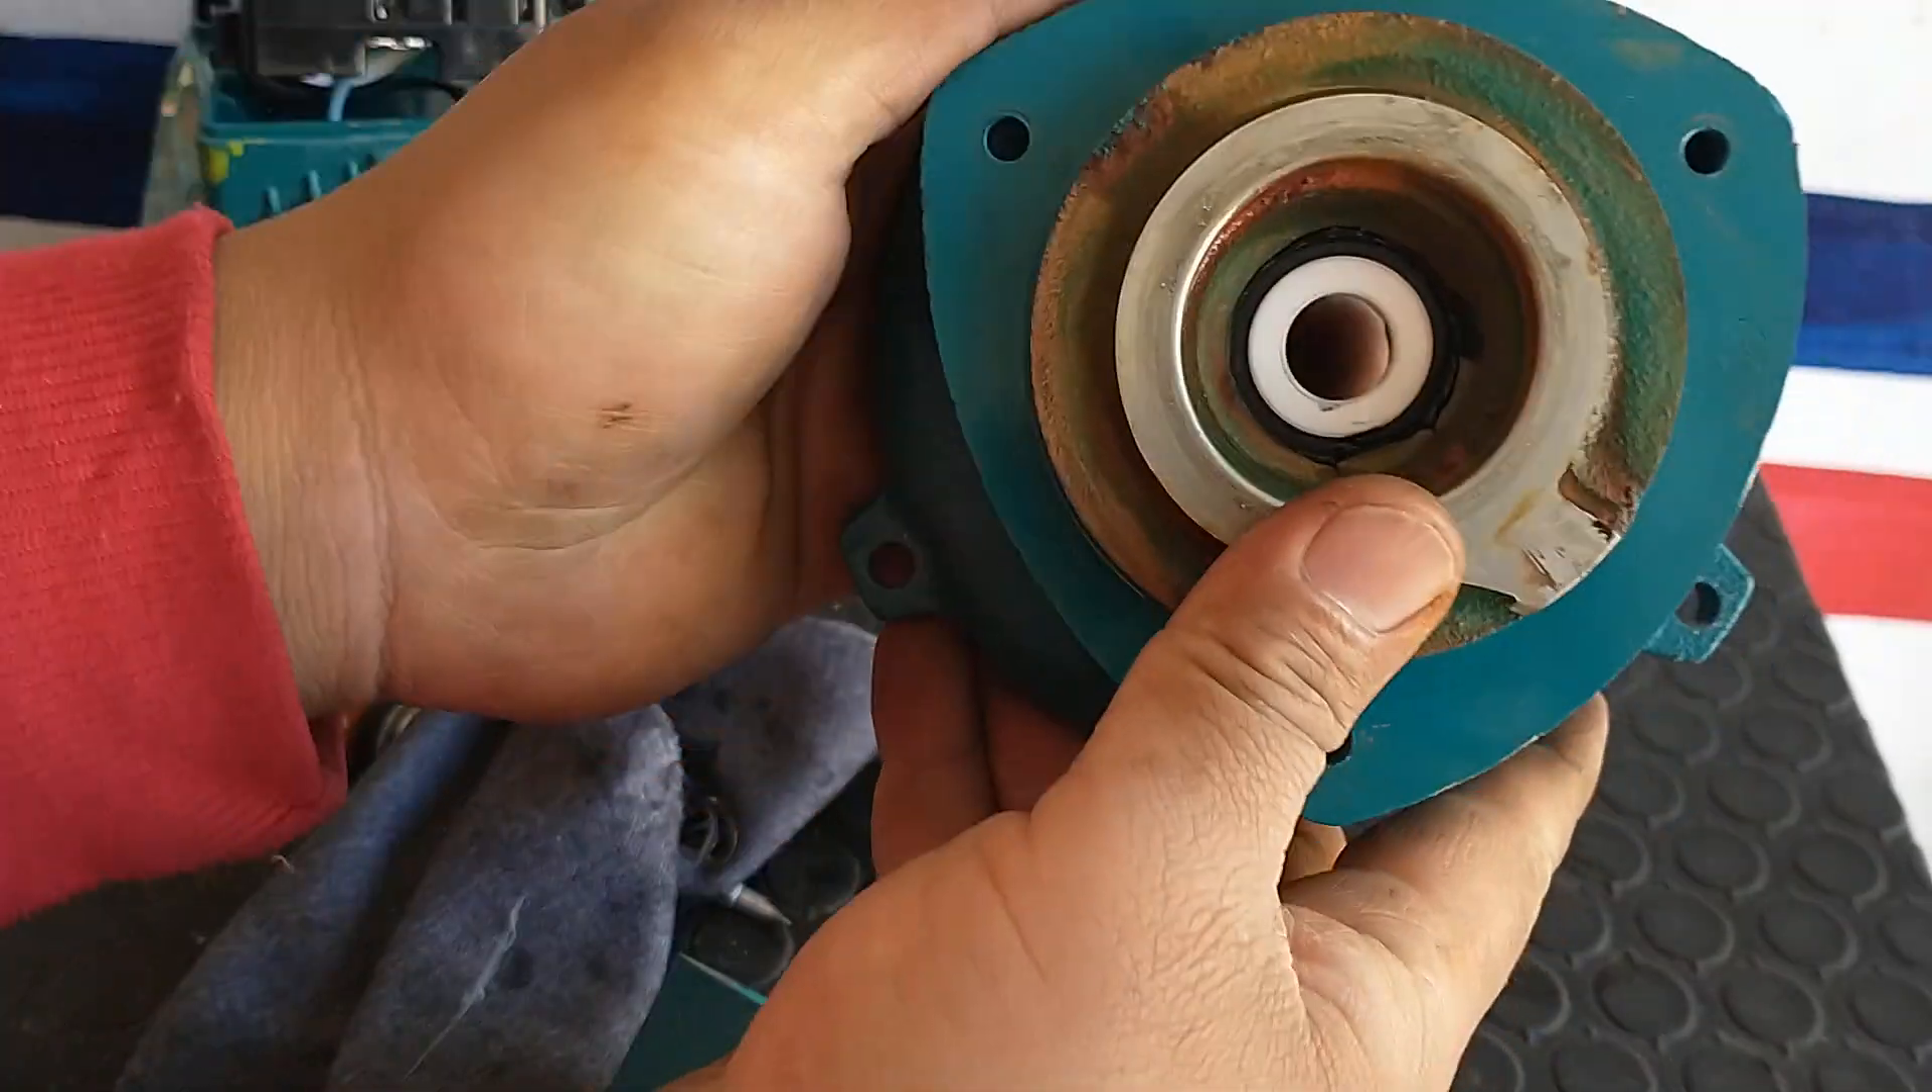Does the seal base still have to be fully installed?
No.